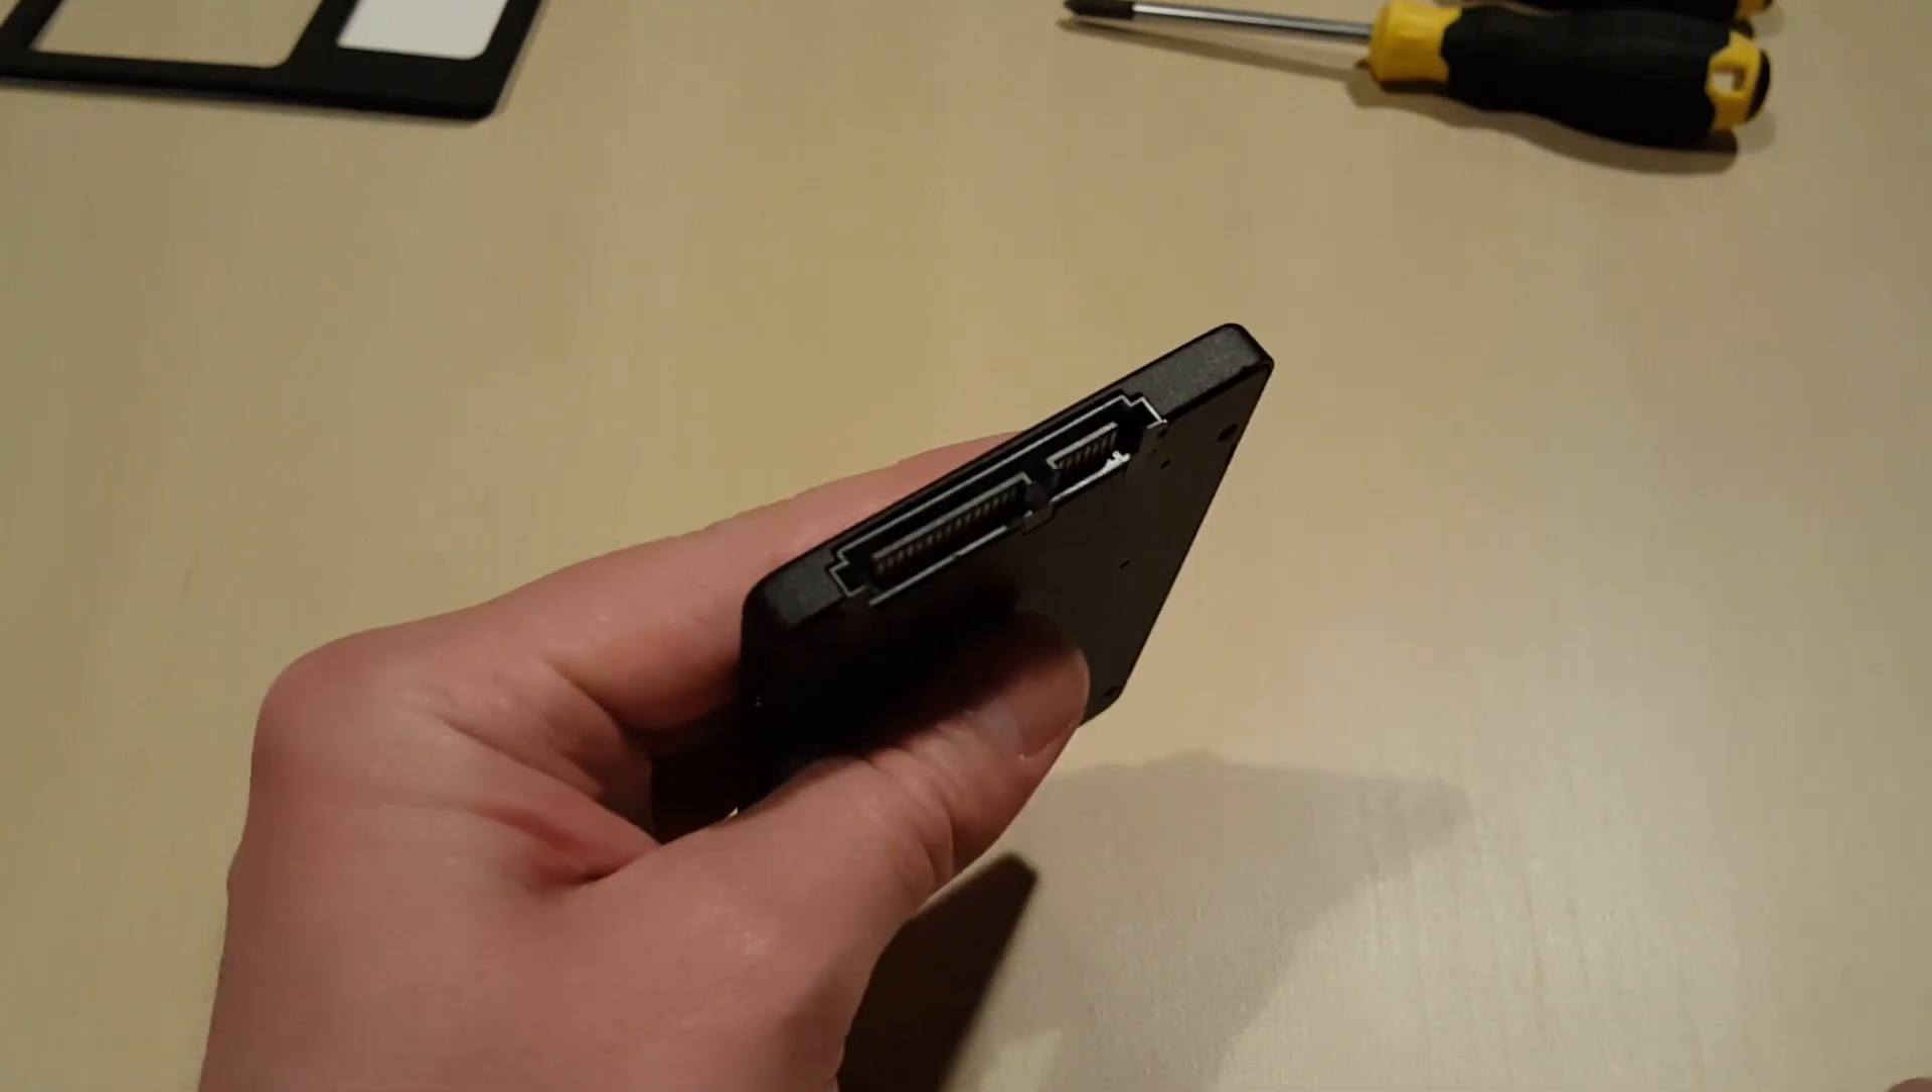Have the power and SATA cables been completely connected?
No.